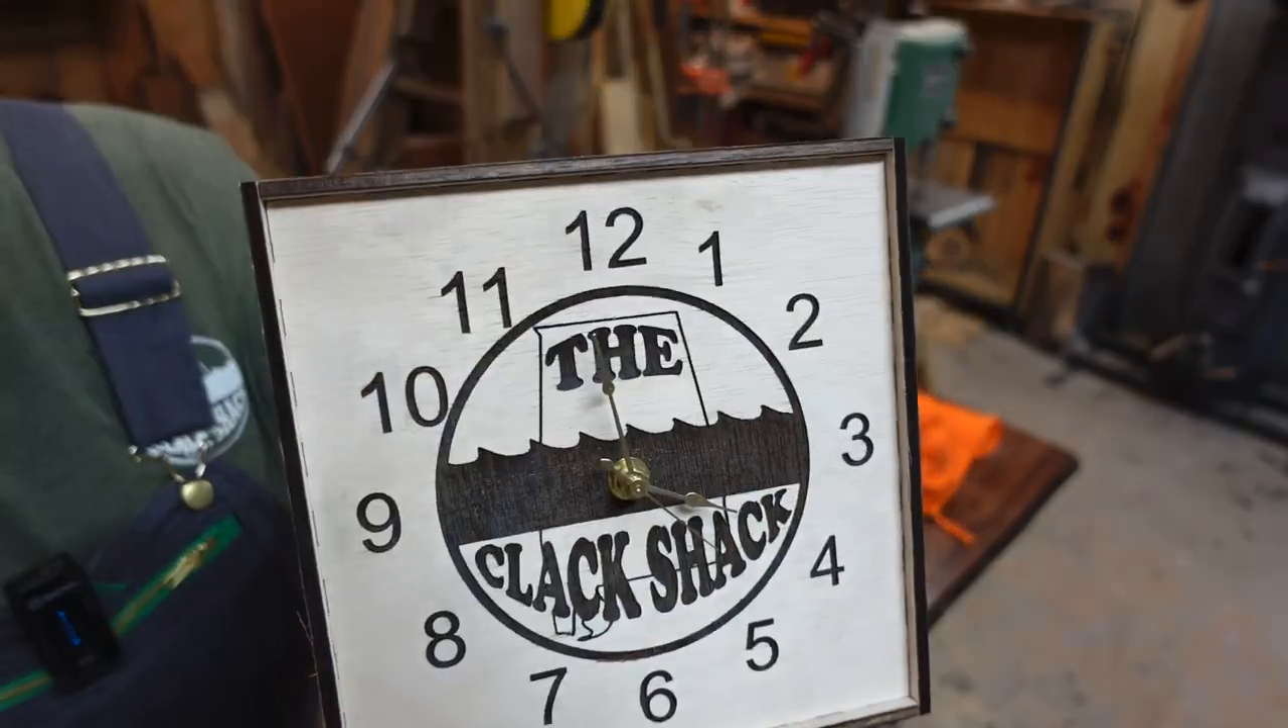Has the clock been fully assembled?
Yes.